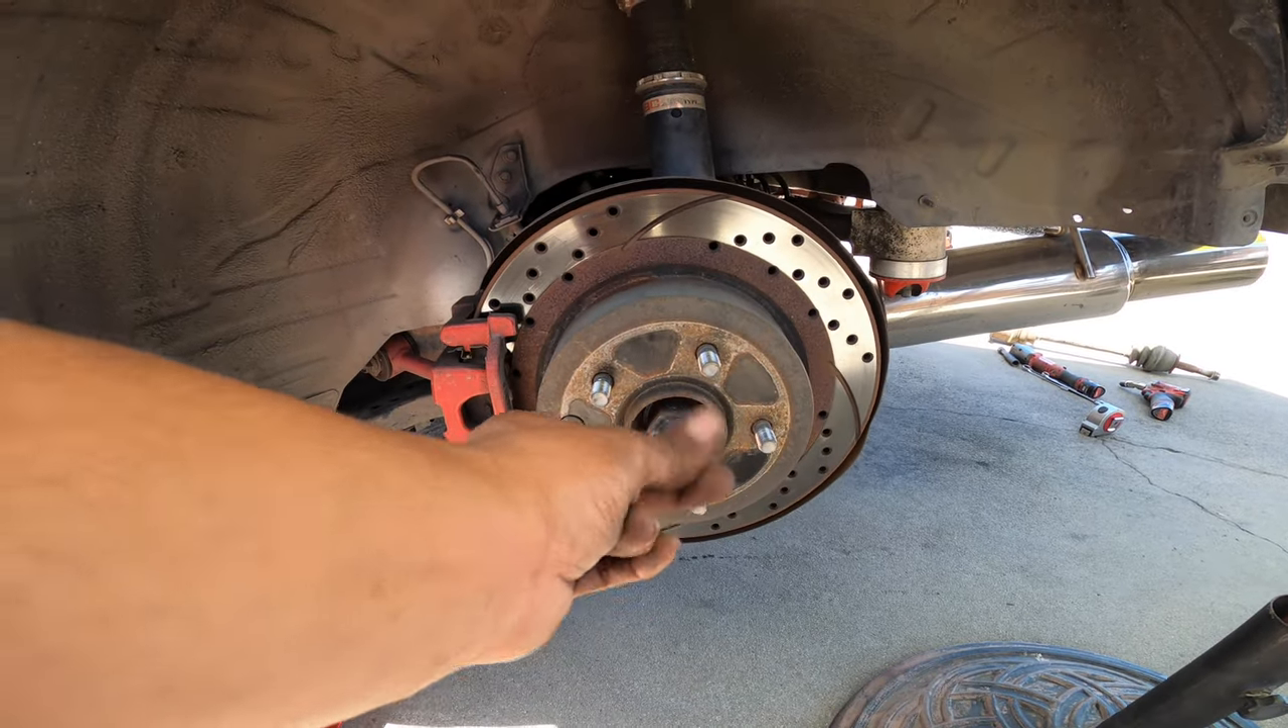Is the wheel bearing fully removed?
No.